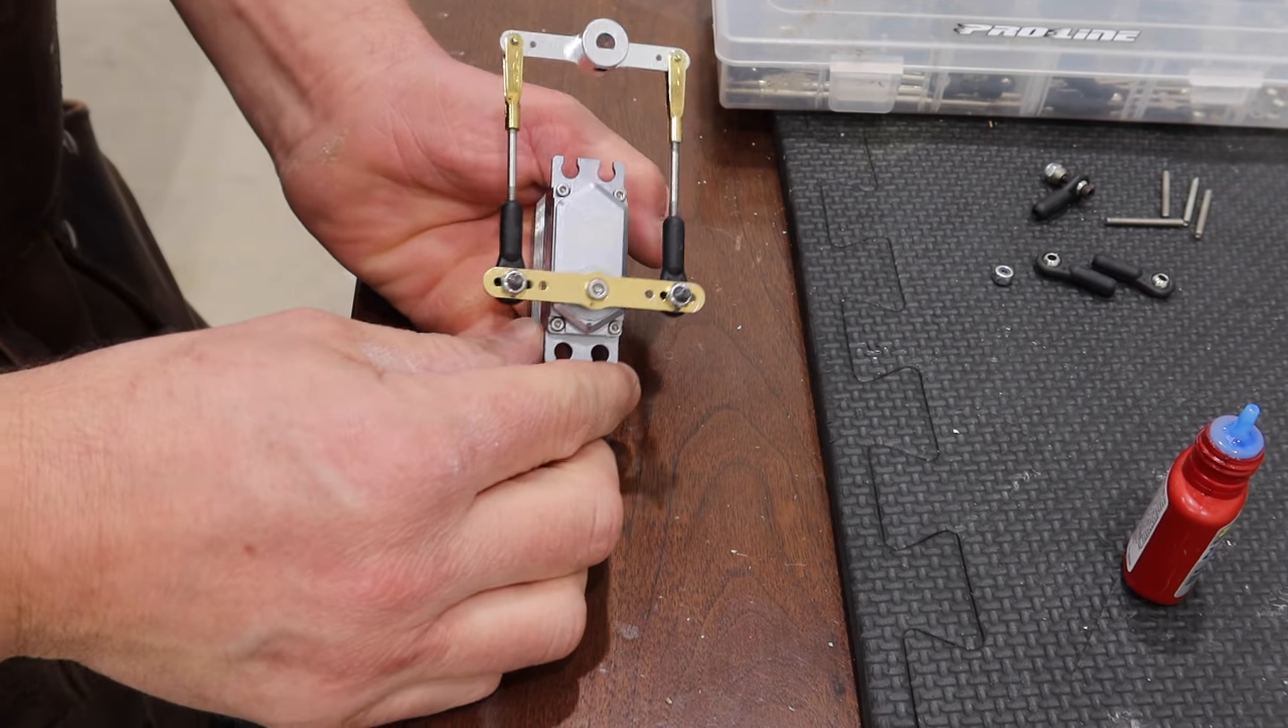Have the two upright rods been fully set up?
Yes.